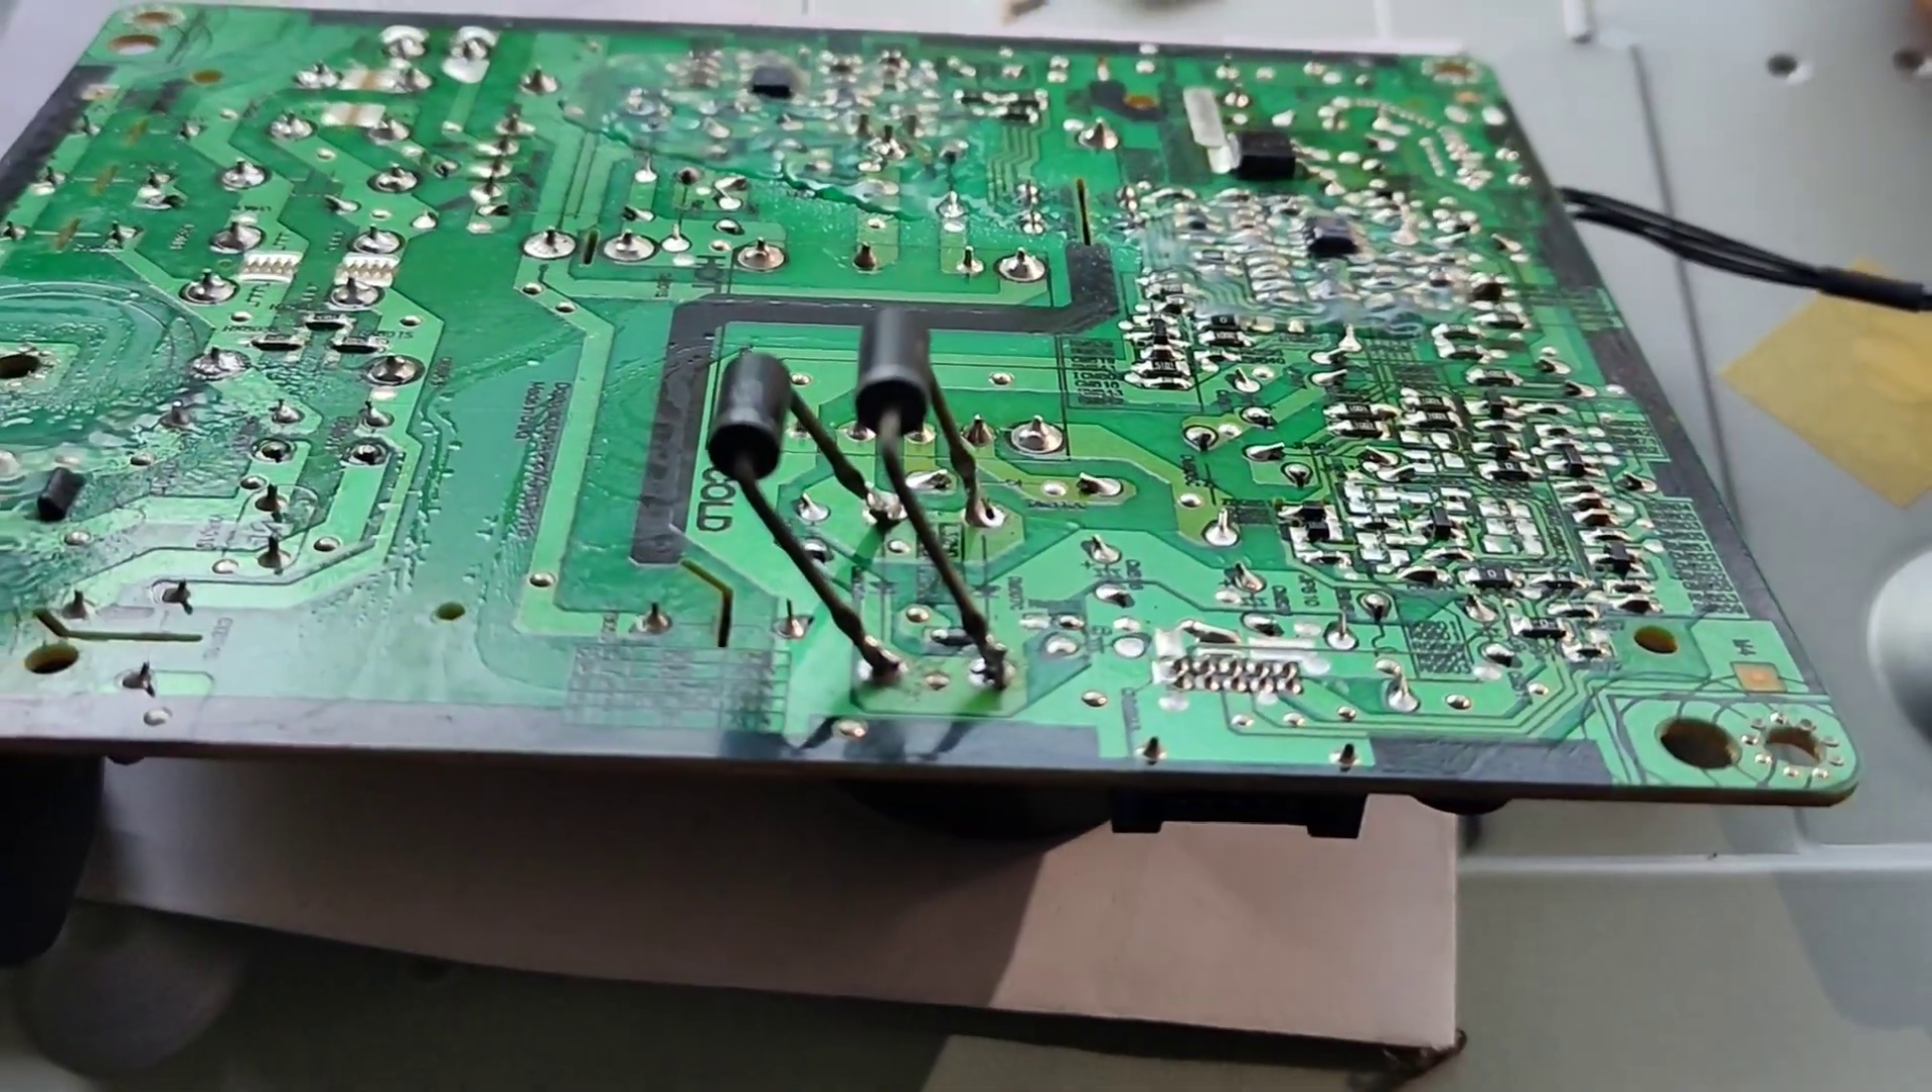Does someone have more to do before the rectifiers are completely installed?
No.